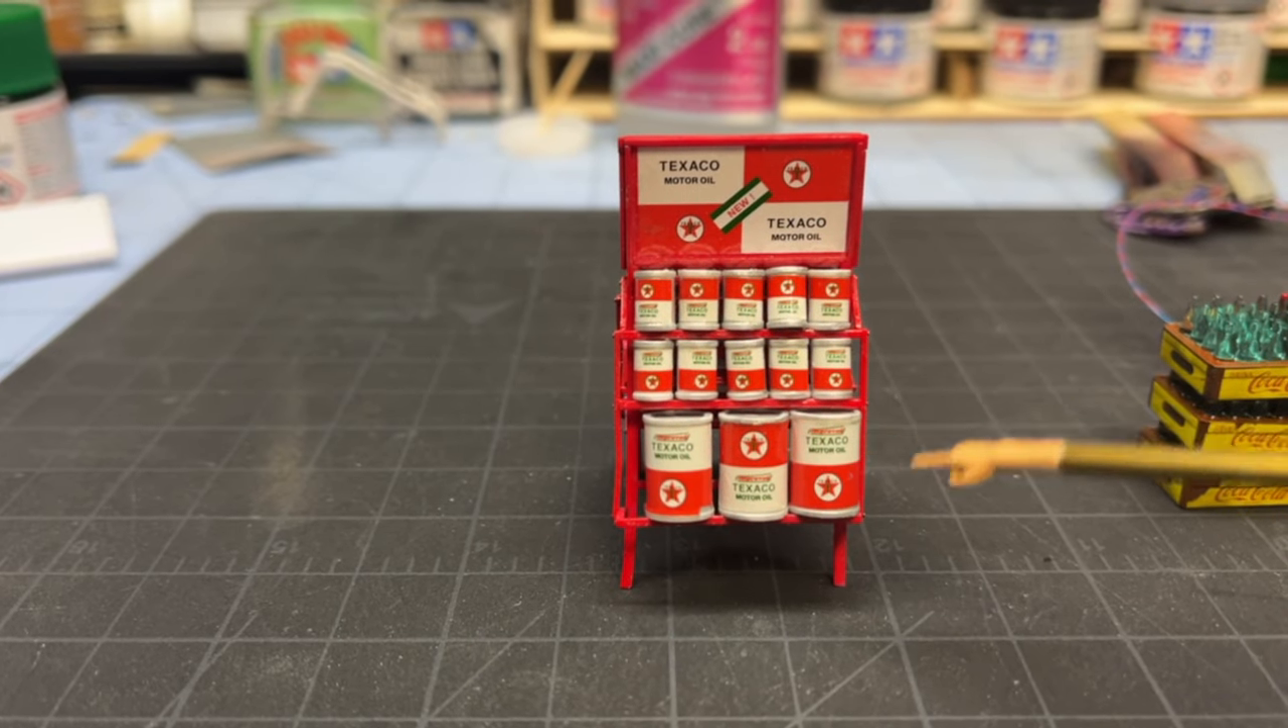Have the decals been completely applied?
Yes.